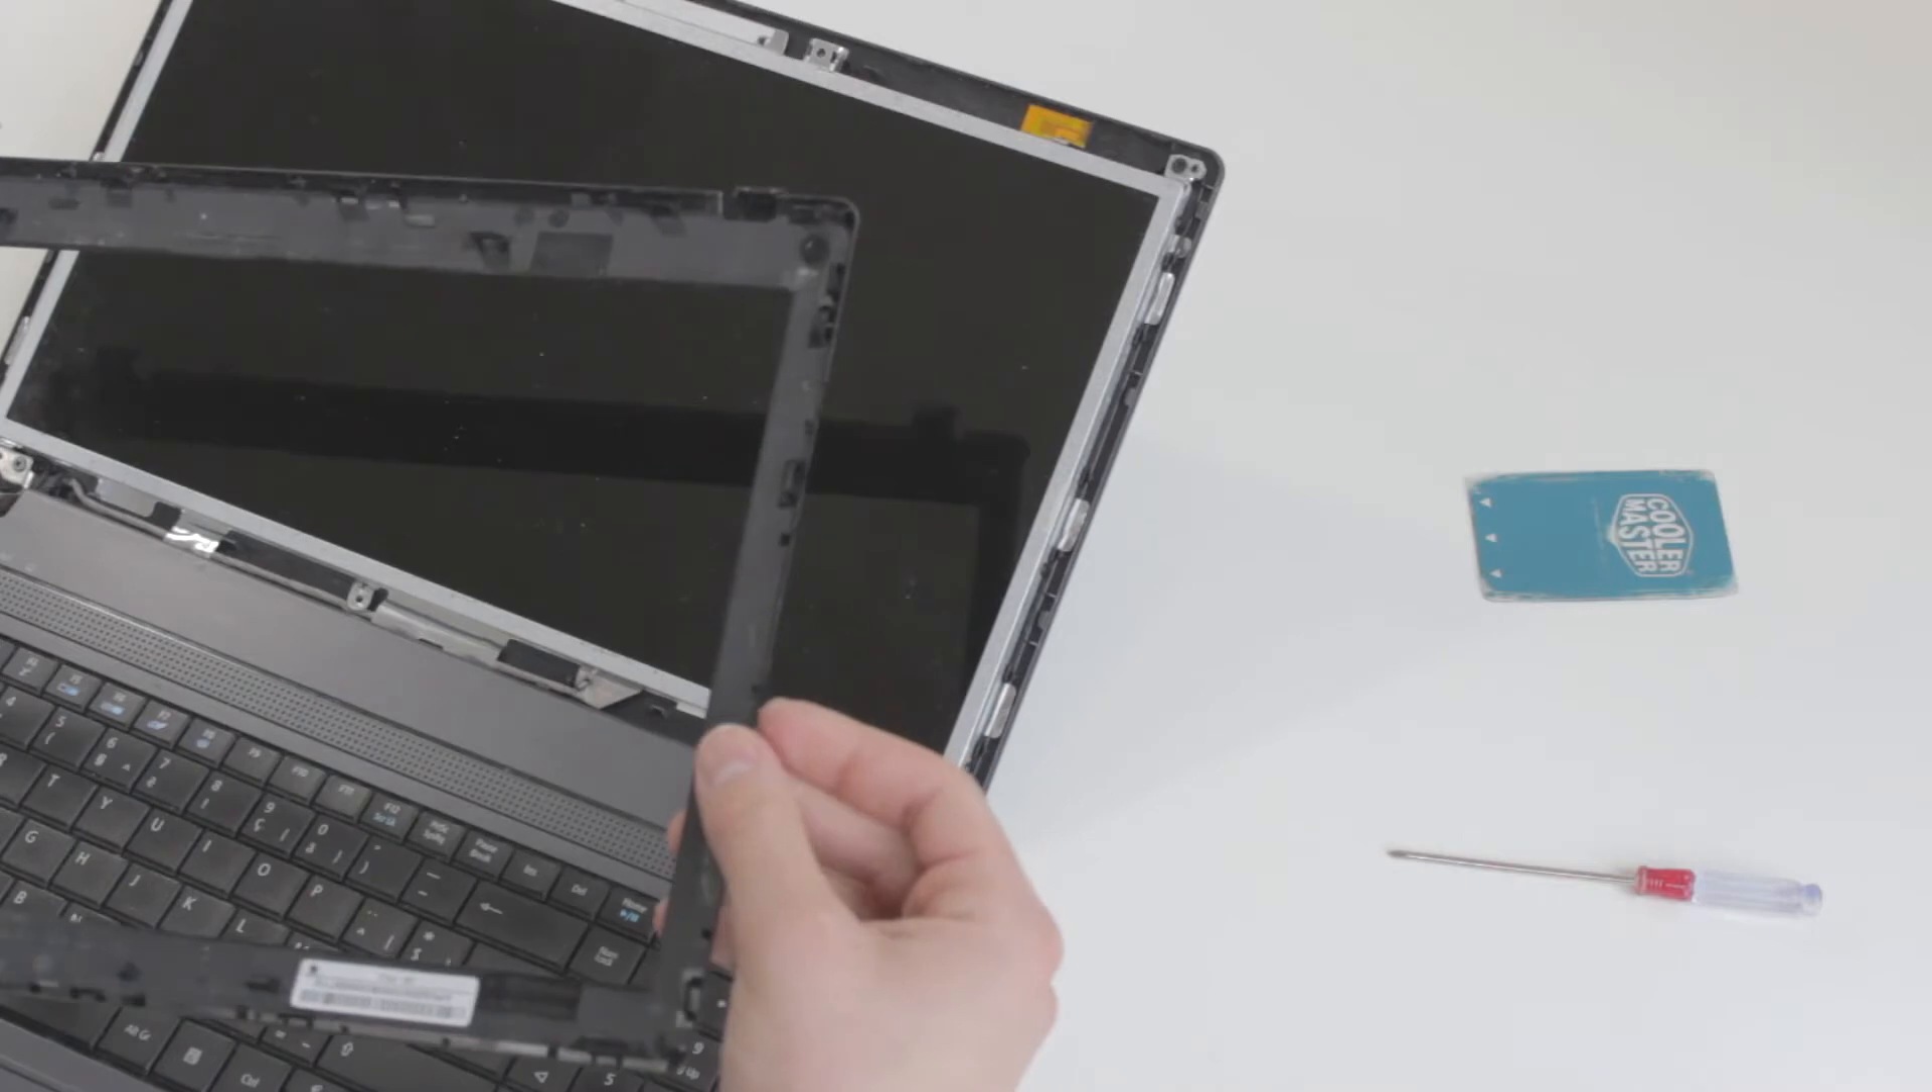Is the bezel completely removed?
Yes.